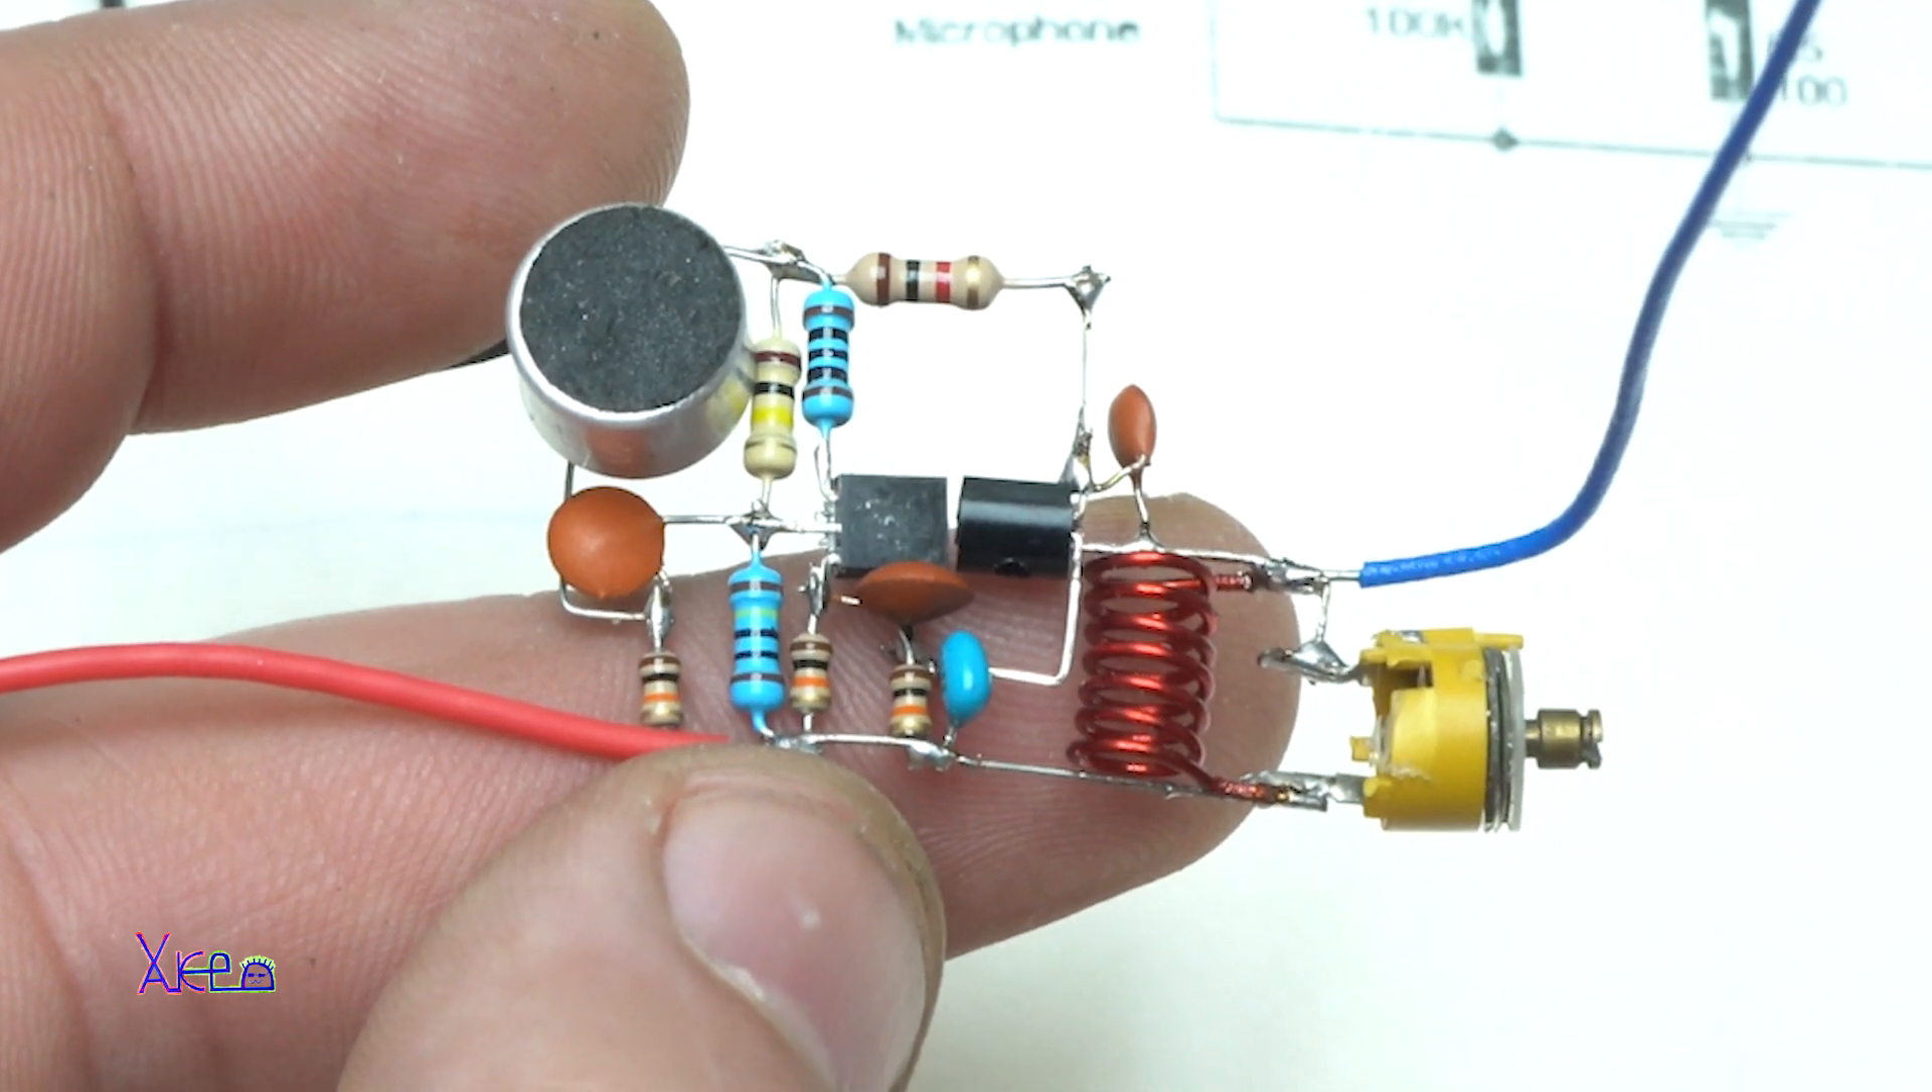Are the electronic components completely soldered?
Yes.